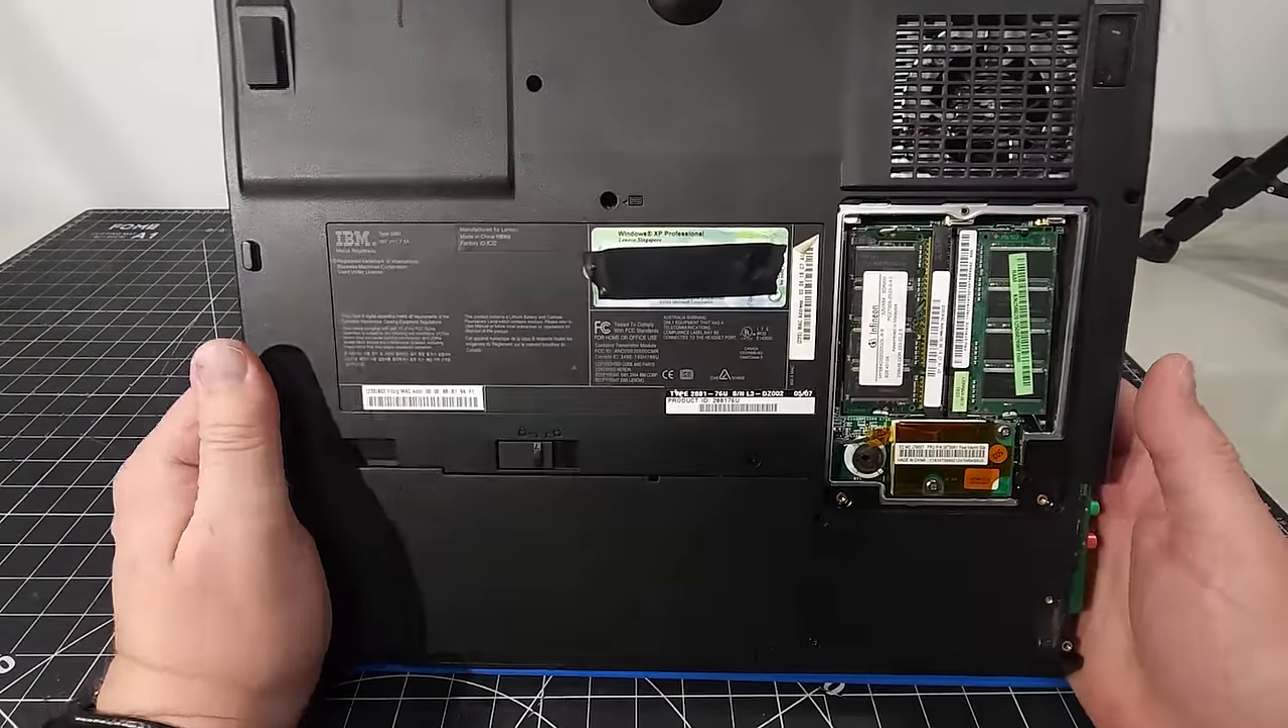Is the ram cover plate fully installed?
No.